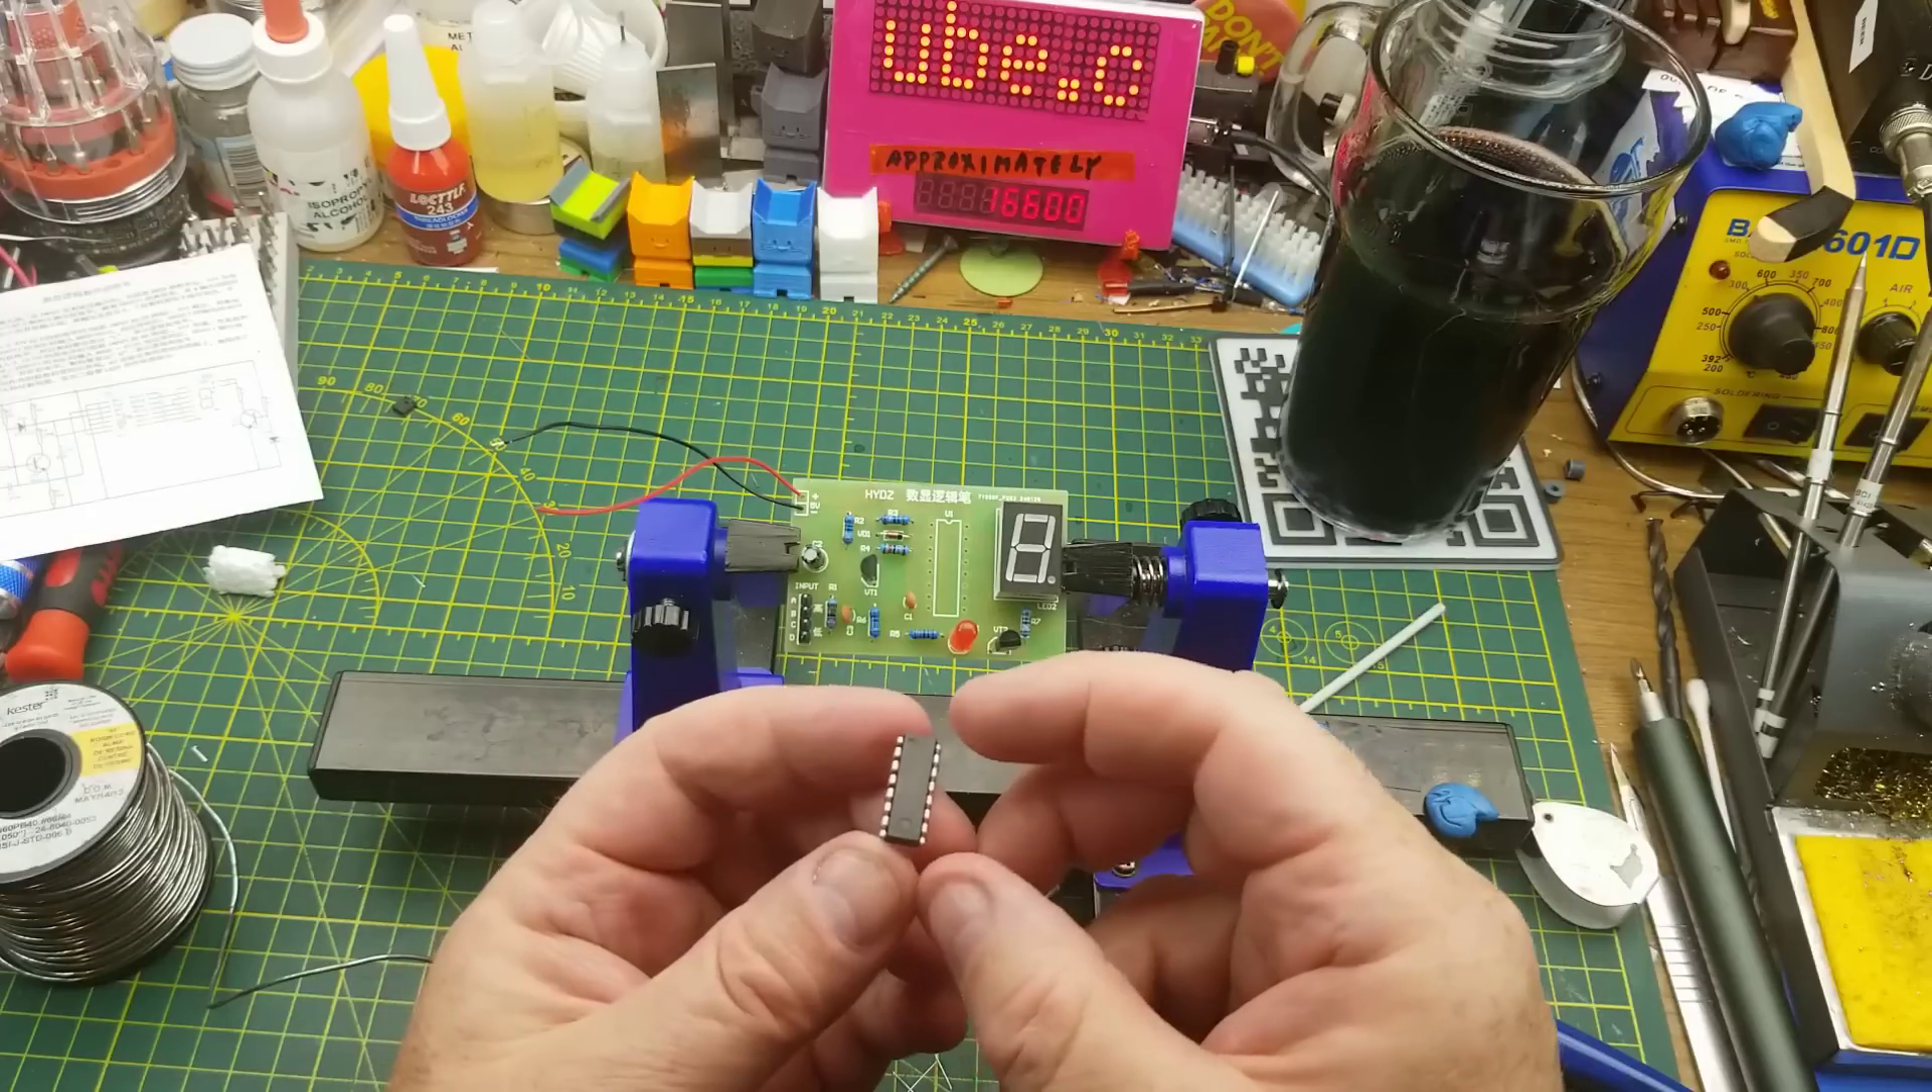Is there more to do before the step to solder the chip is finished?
Yes.